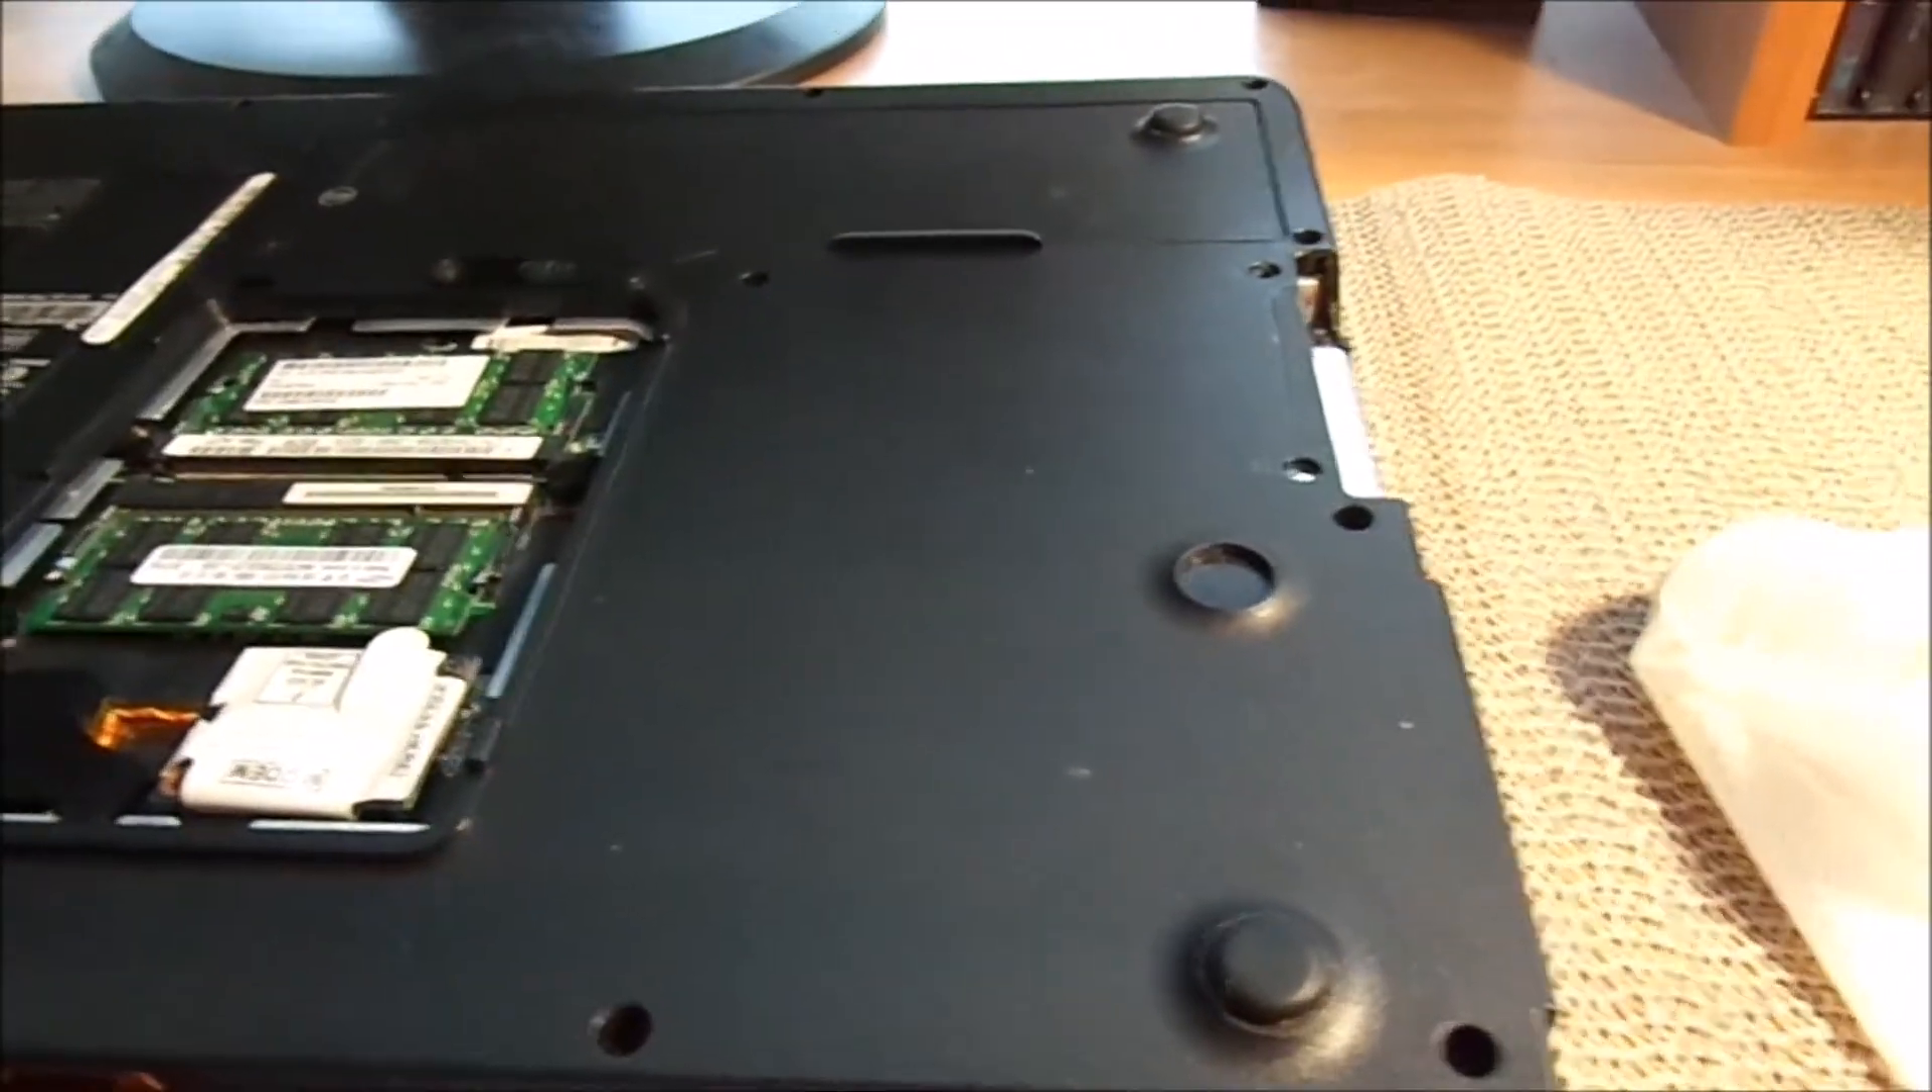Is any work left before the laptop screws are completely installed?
Yes.